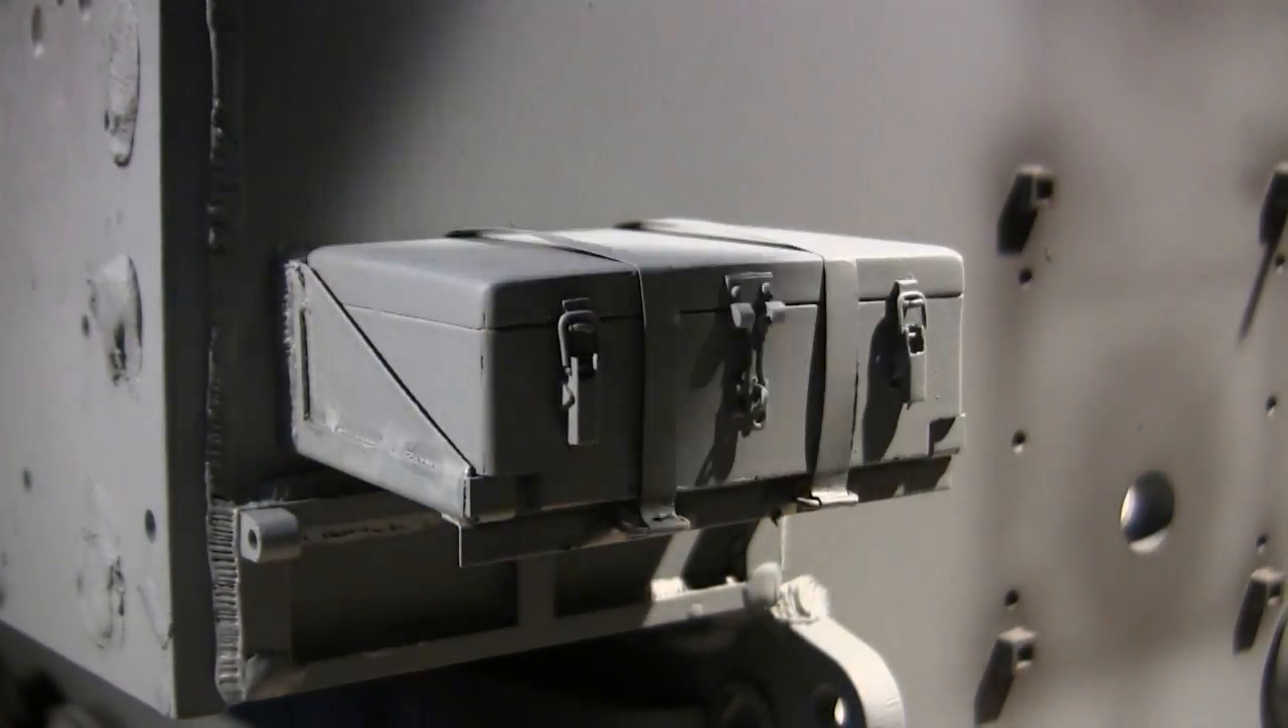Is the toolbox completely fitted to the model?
Yes.